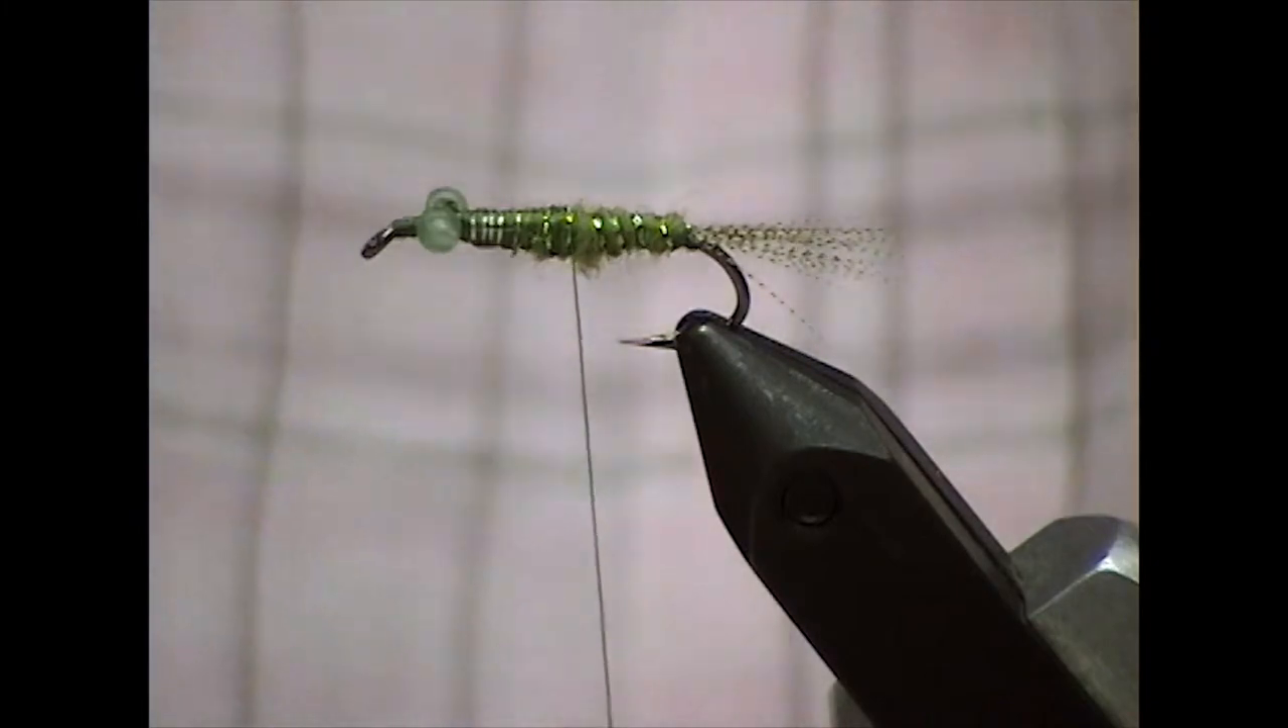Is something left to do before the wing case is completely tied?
Yes.